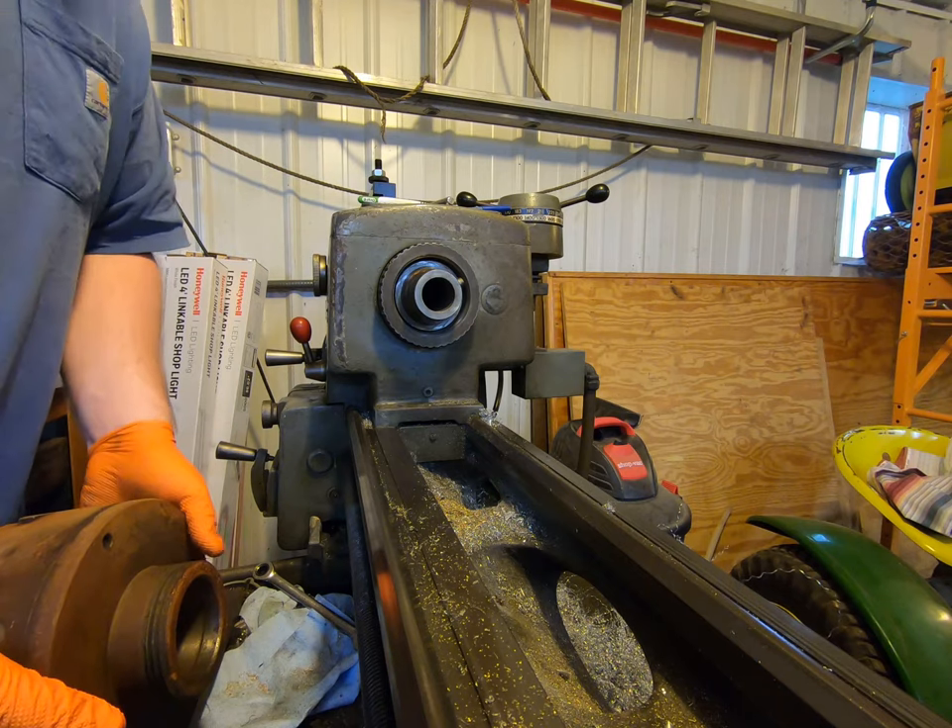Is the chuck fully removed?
Yes.